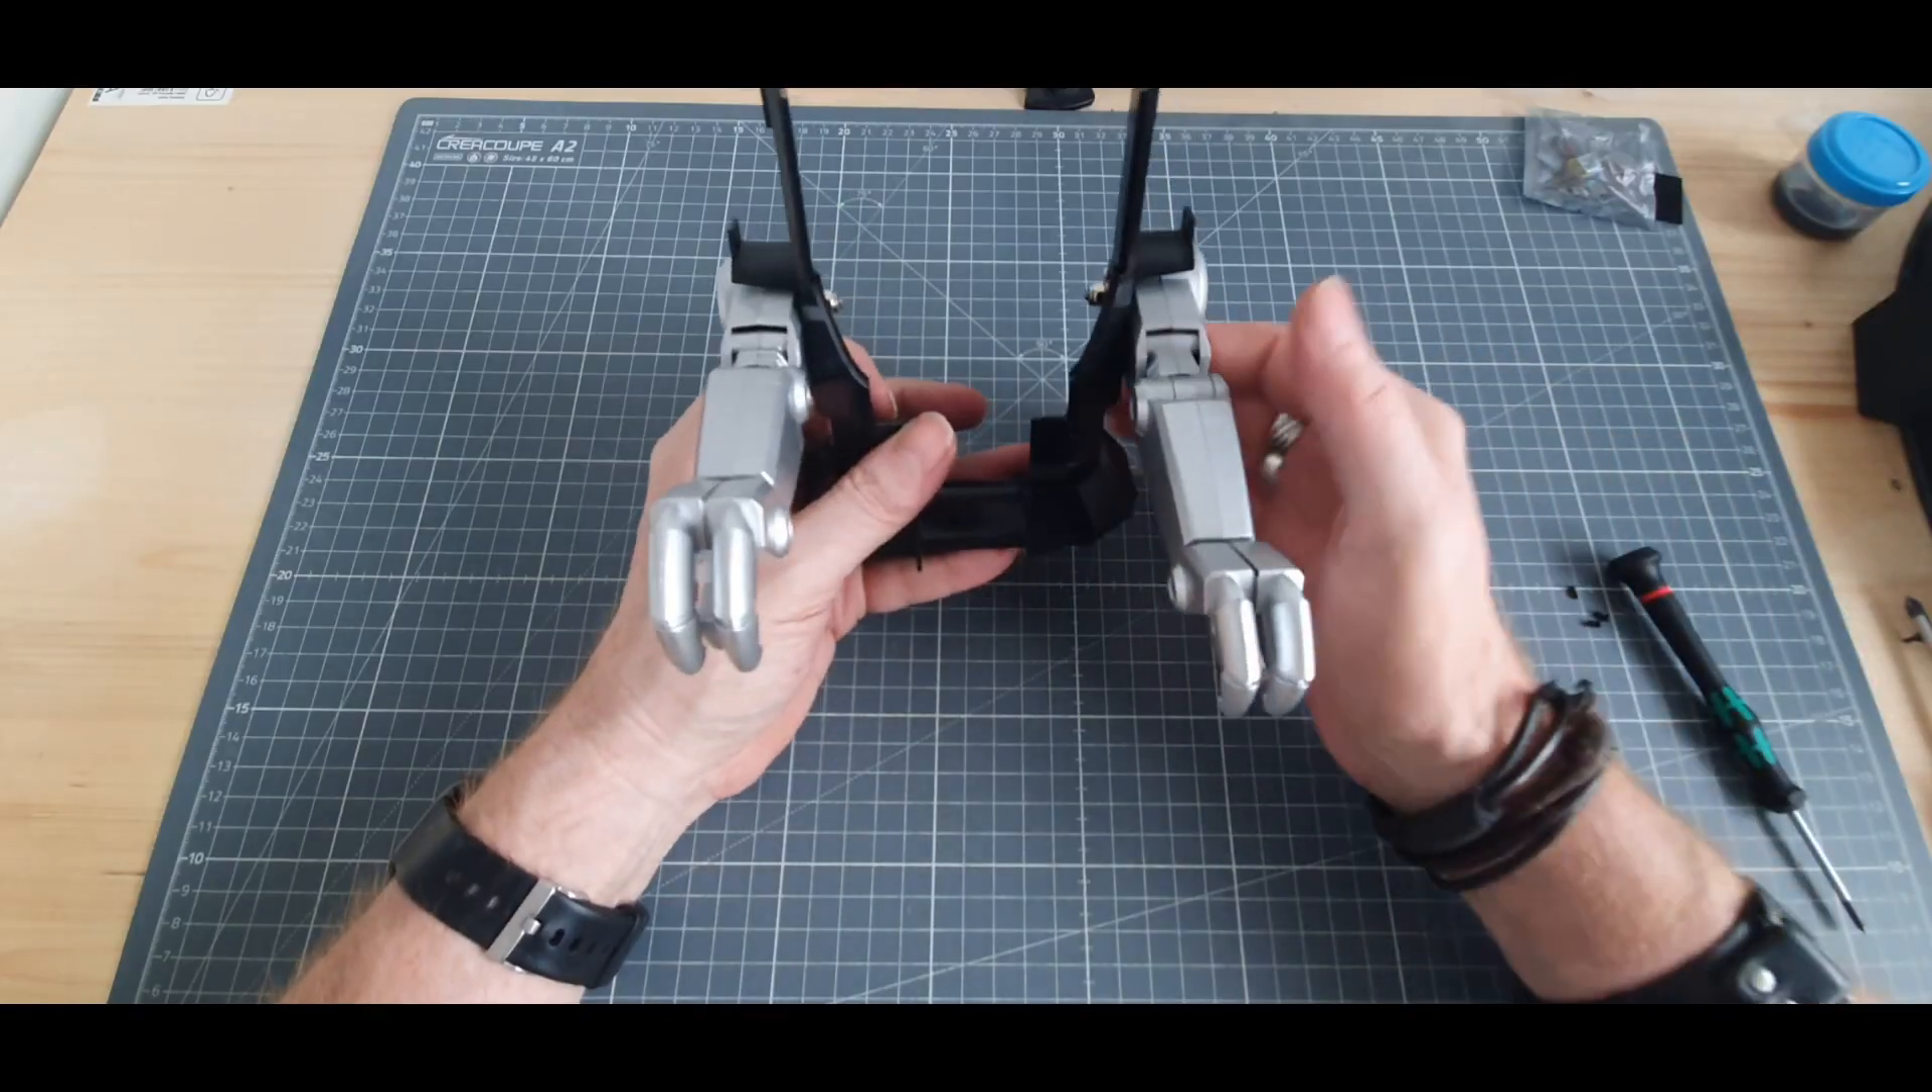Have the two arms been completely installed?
Yes.